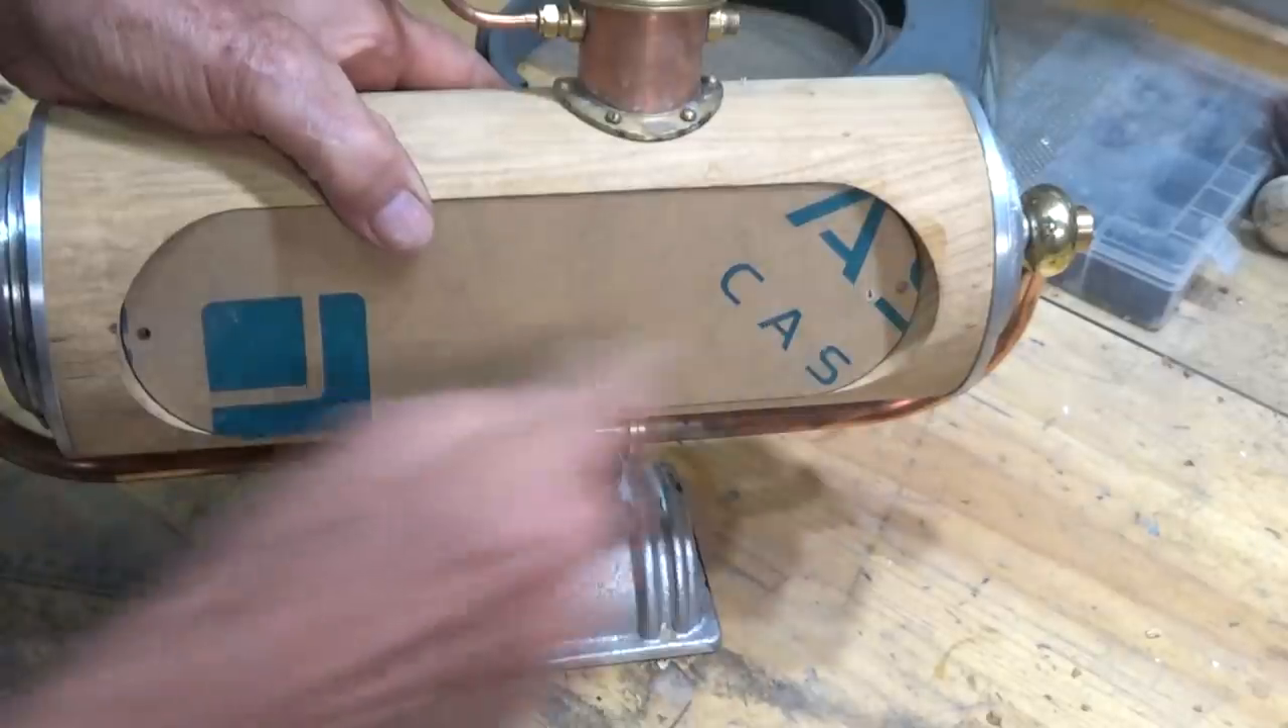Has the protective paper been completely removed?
No.